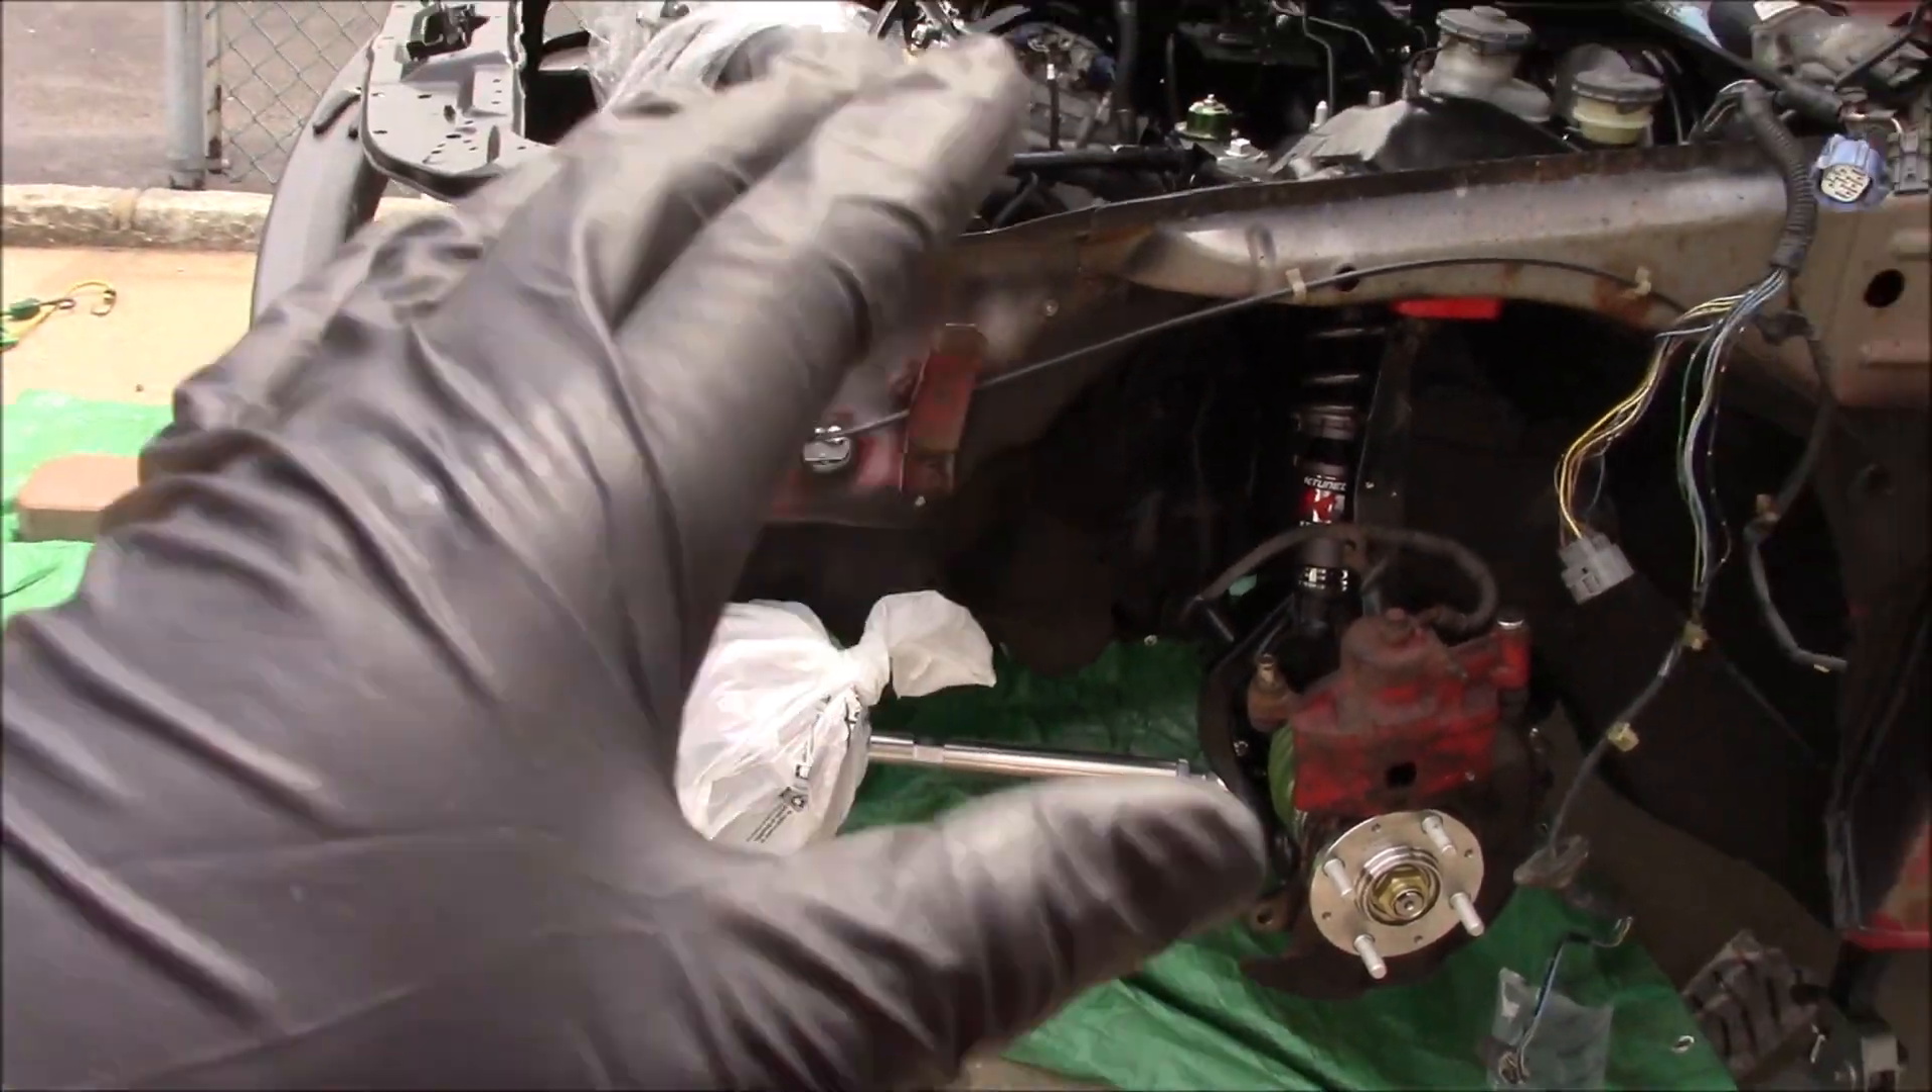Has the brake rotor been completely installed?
No.